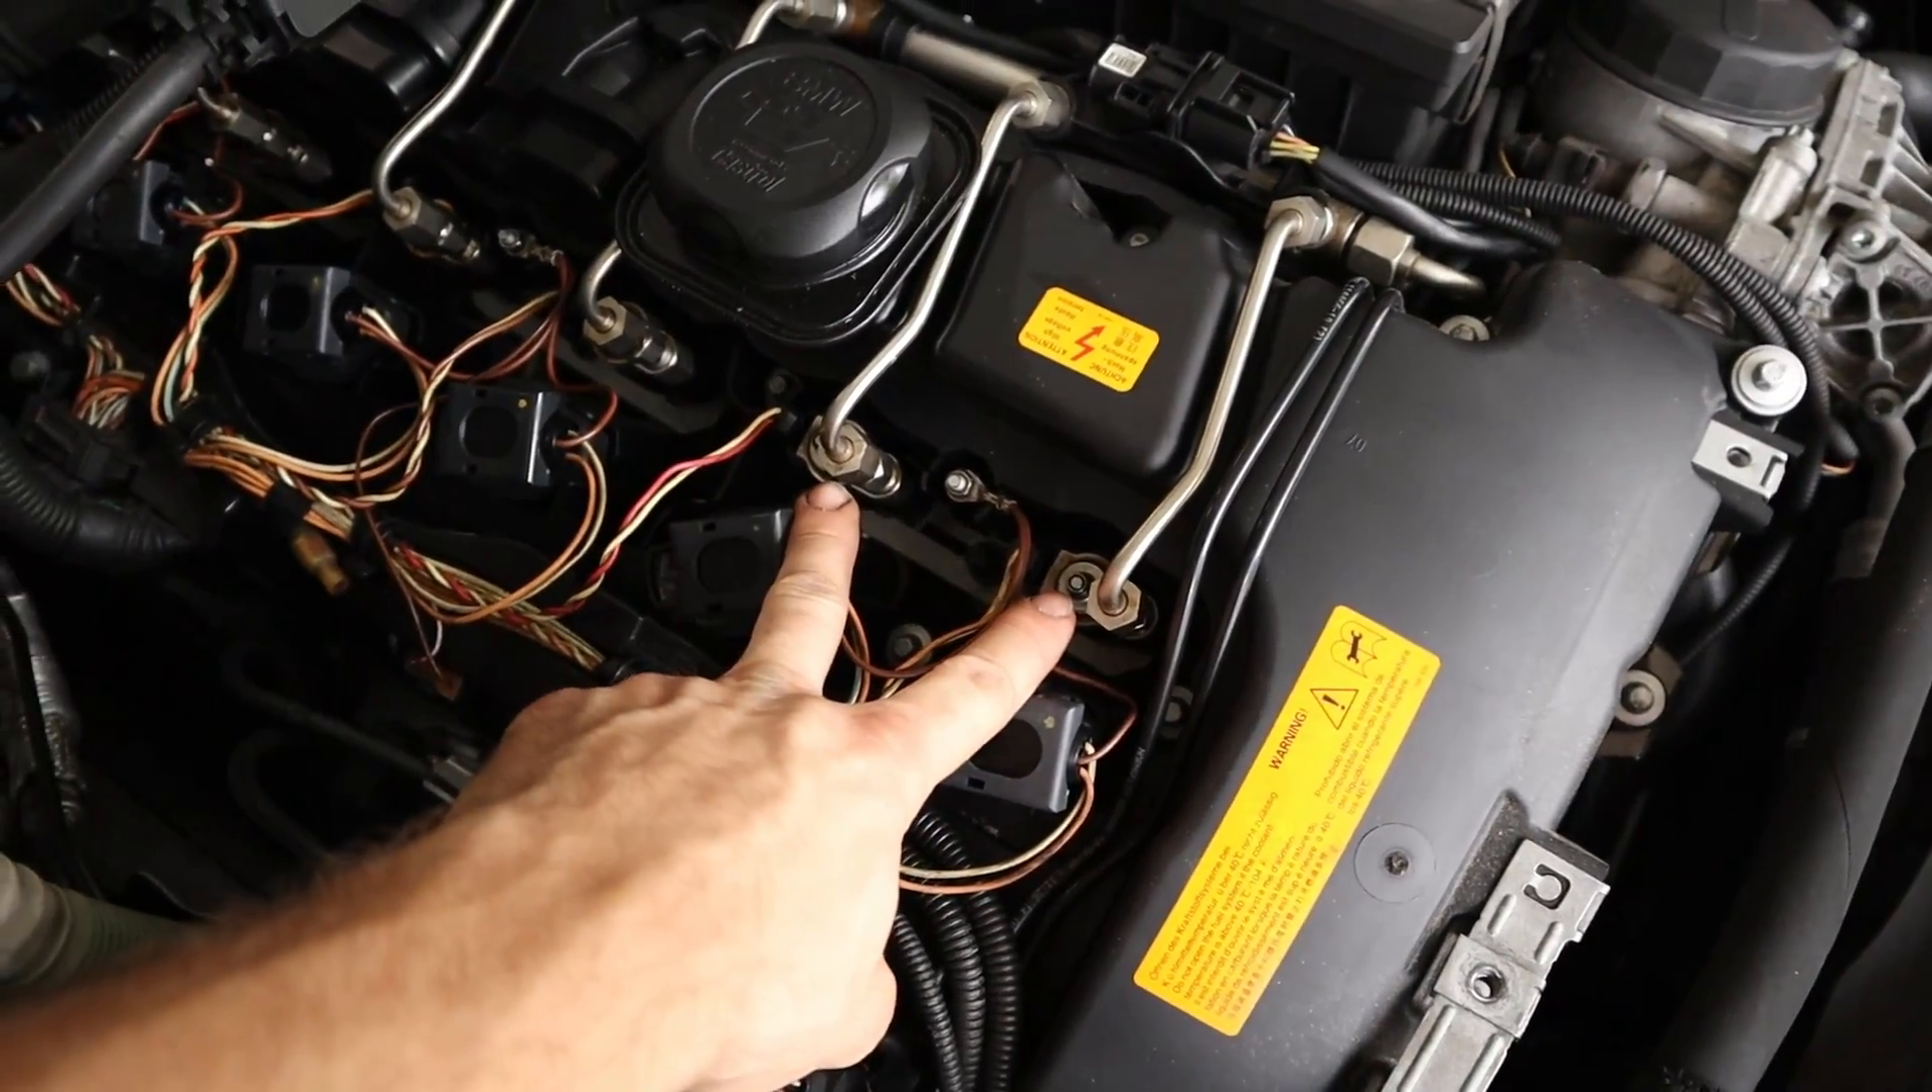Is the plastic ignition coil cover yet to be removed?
No.